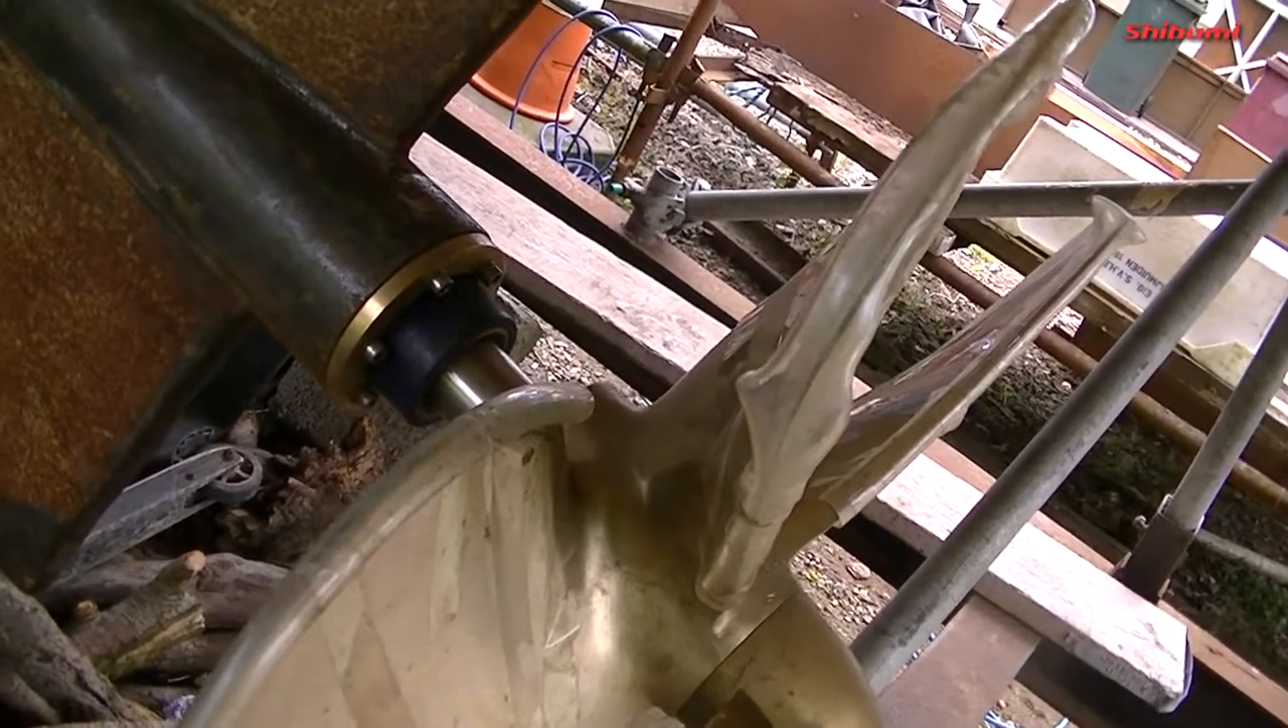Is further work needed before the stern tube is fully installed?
No.